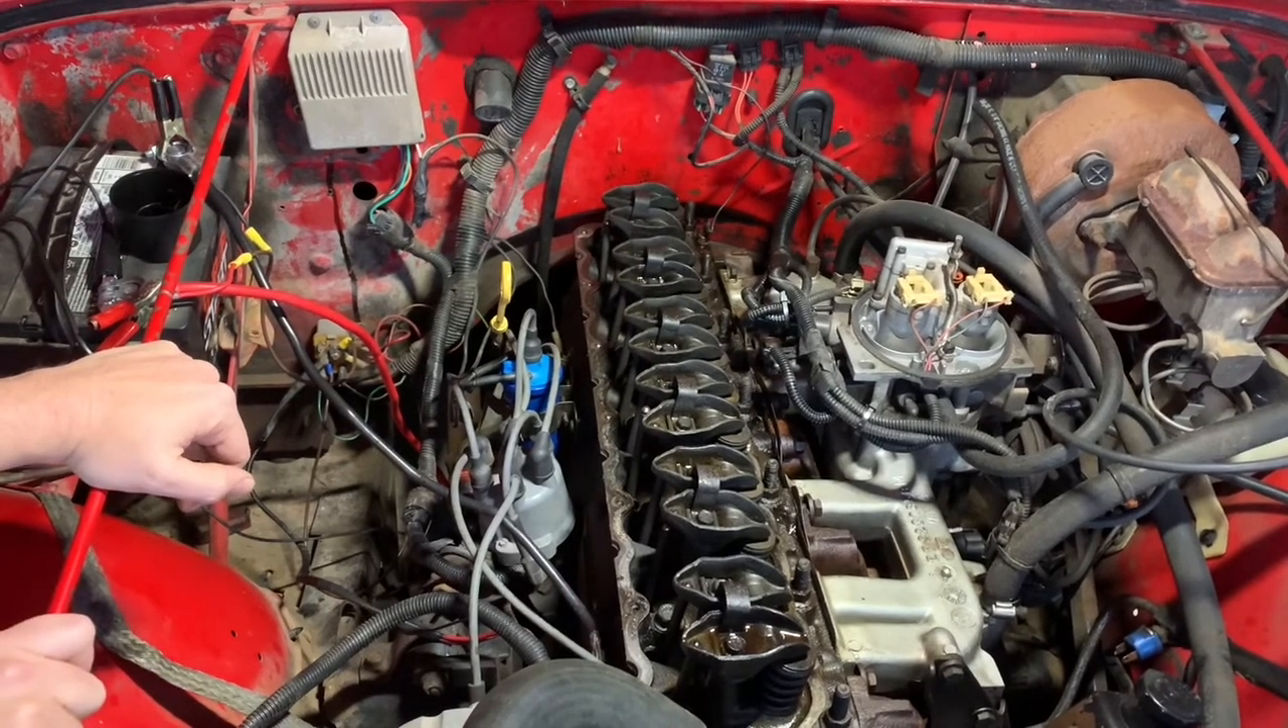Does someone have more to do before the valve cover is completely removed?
No.